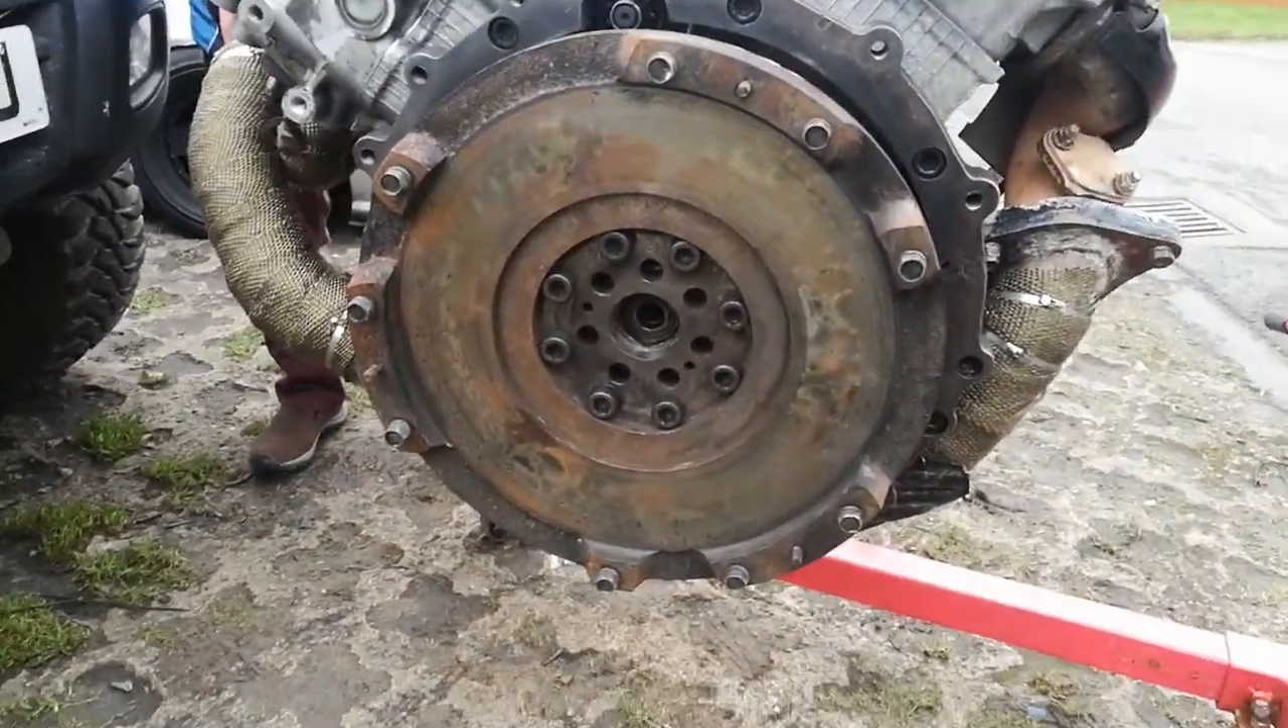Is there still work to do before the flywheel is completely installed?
No.